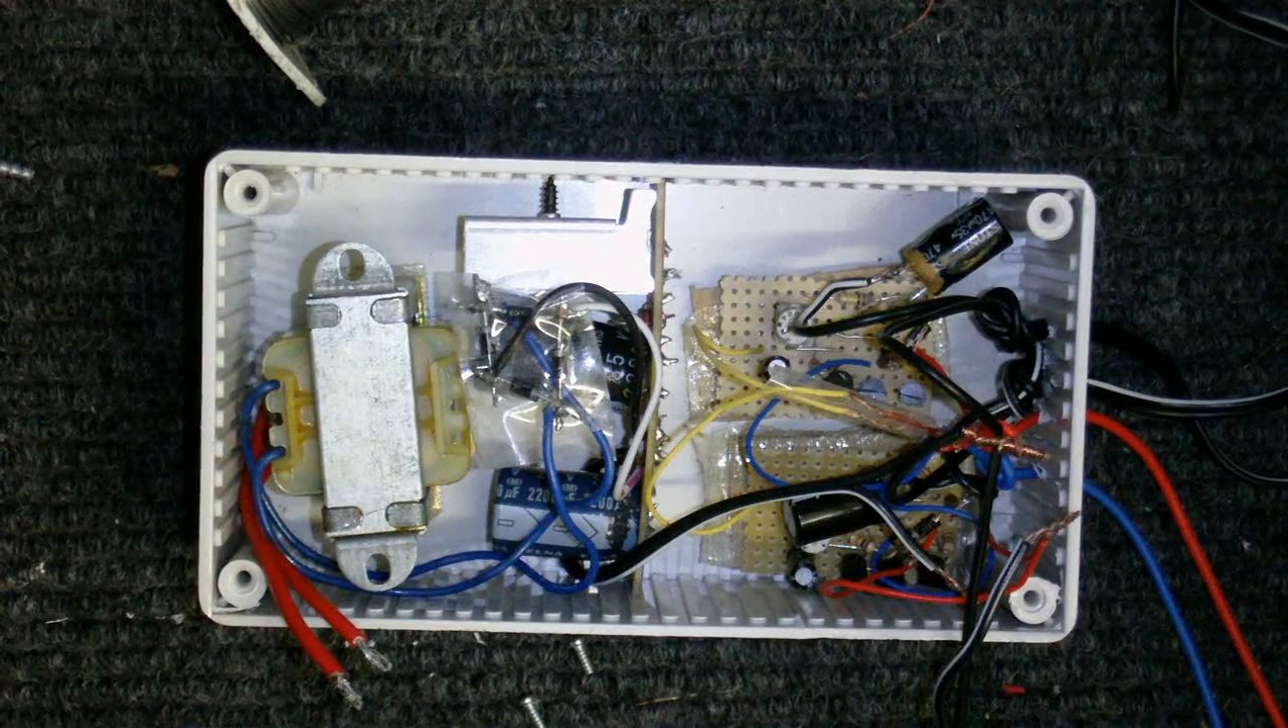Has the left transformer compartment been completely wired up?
No.